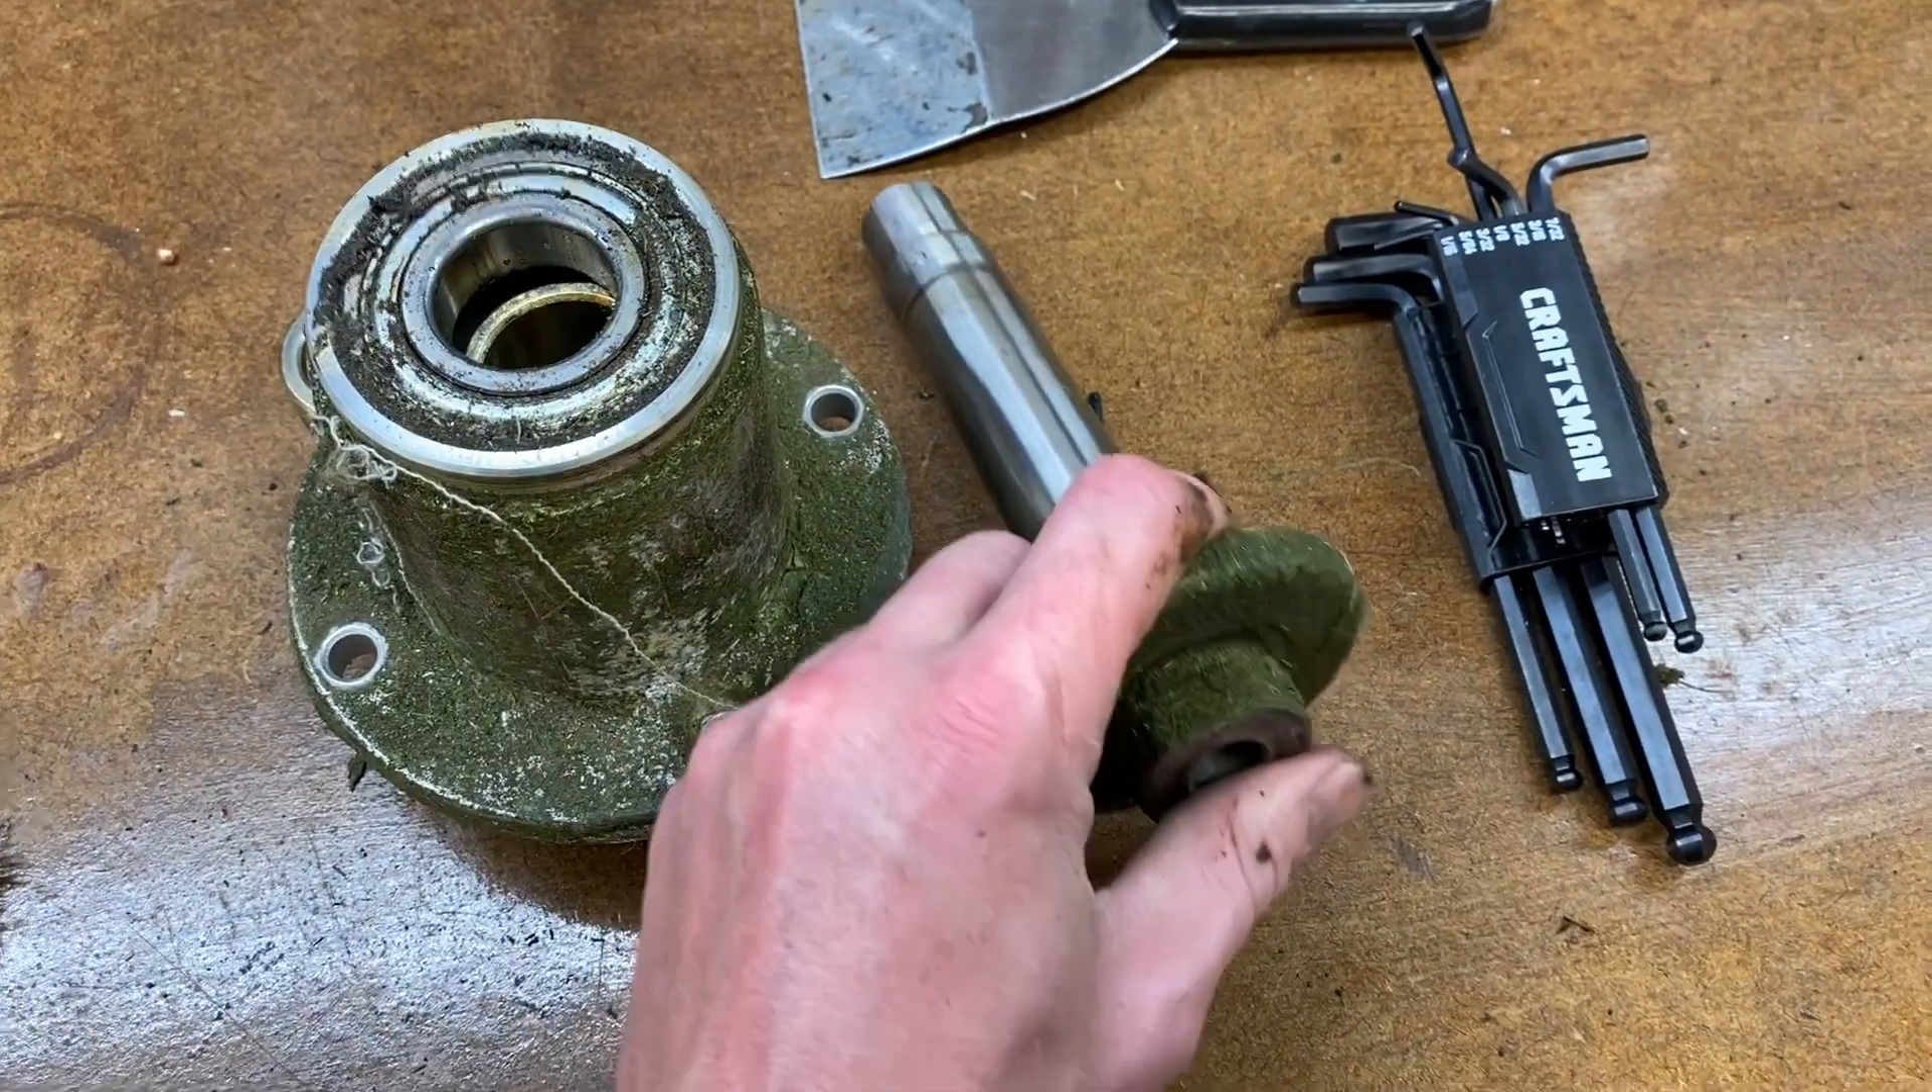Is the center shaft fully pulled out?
Yes.